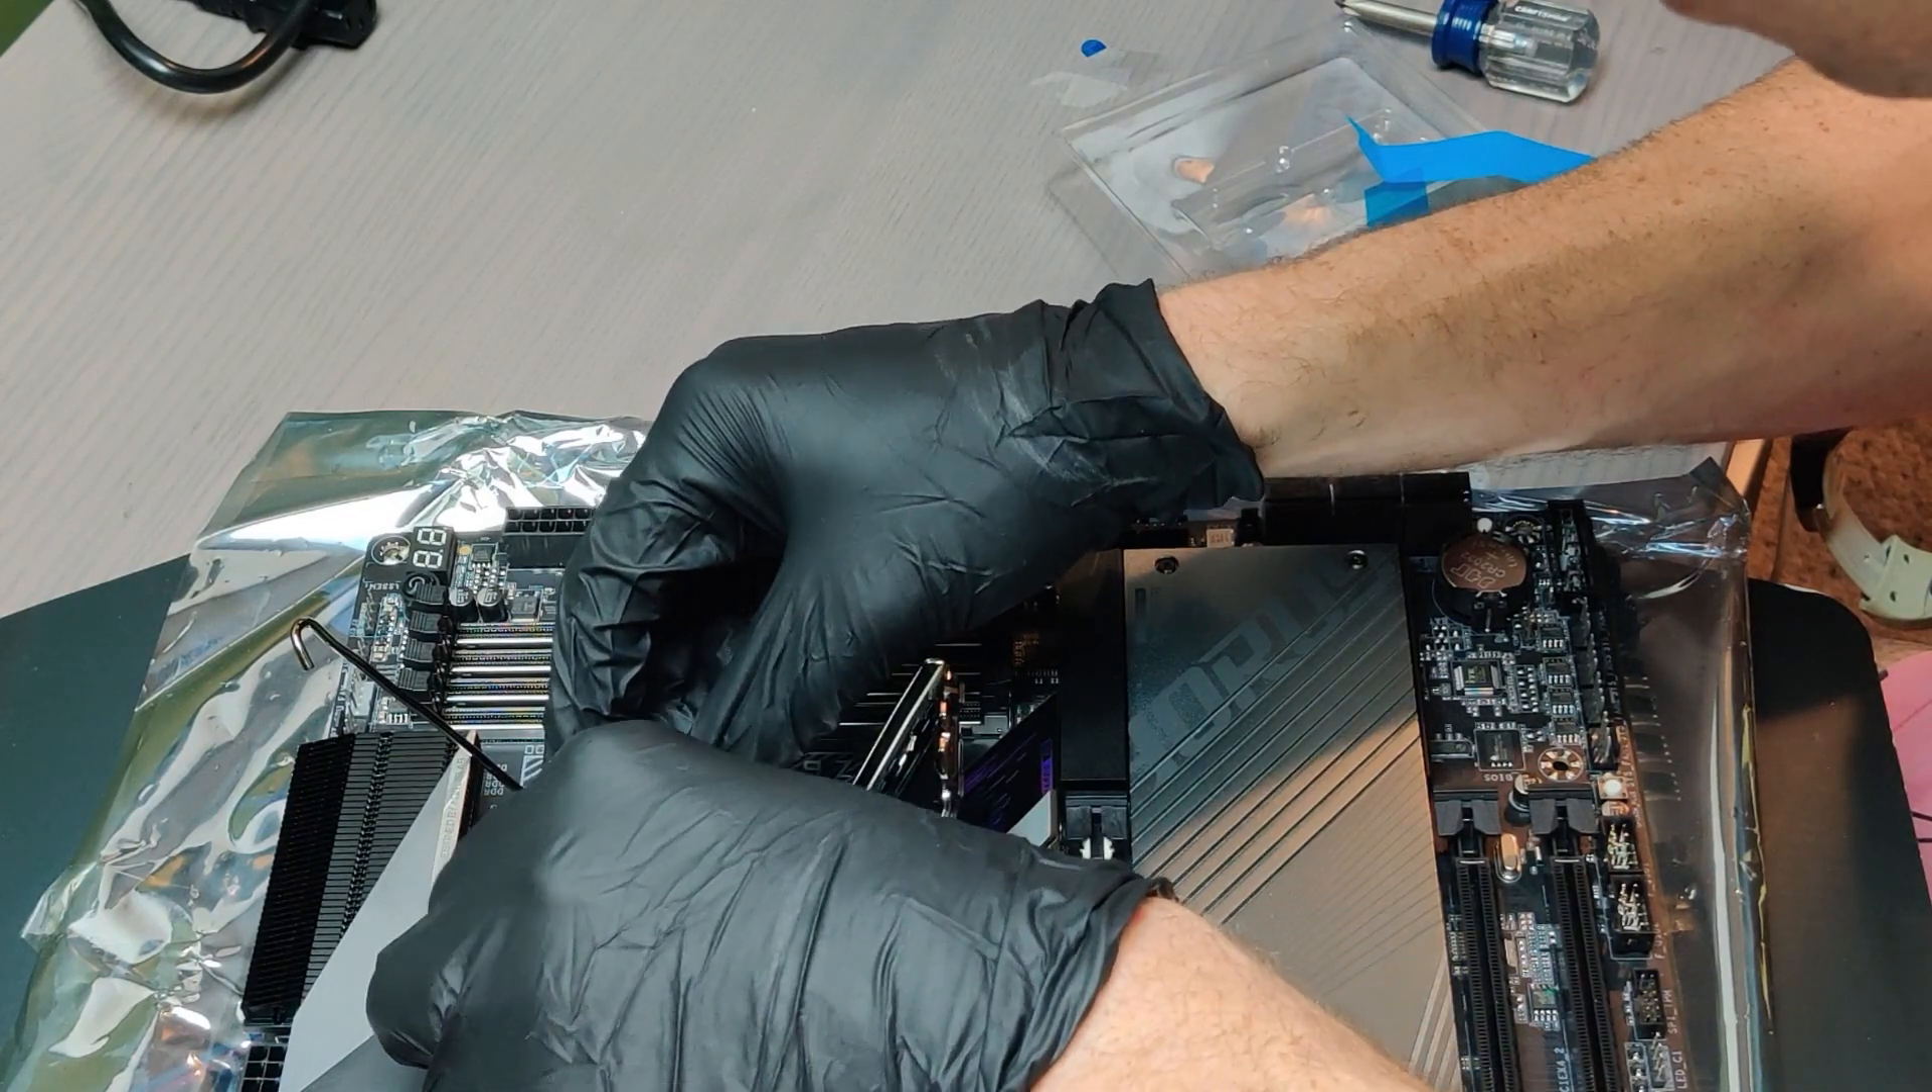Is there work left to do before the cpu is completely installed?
Yes.